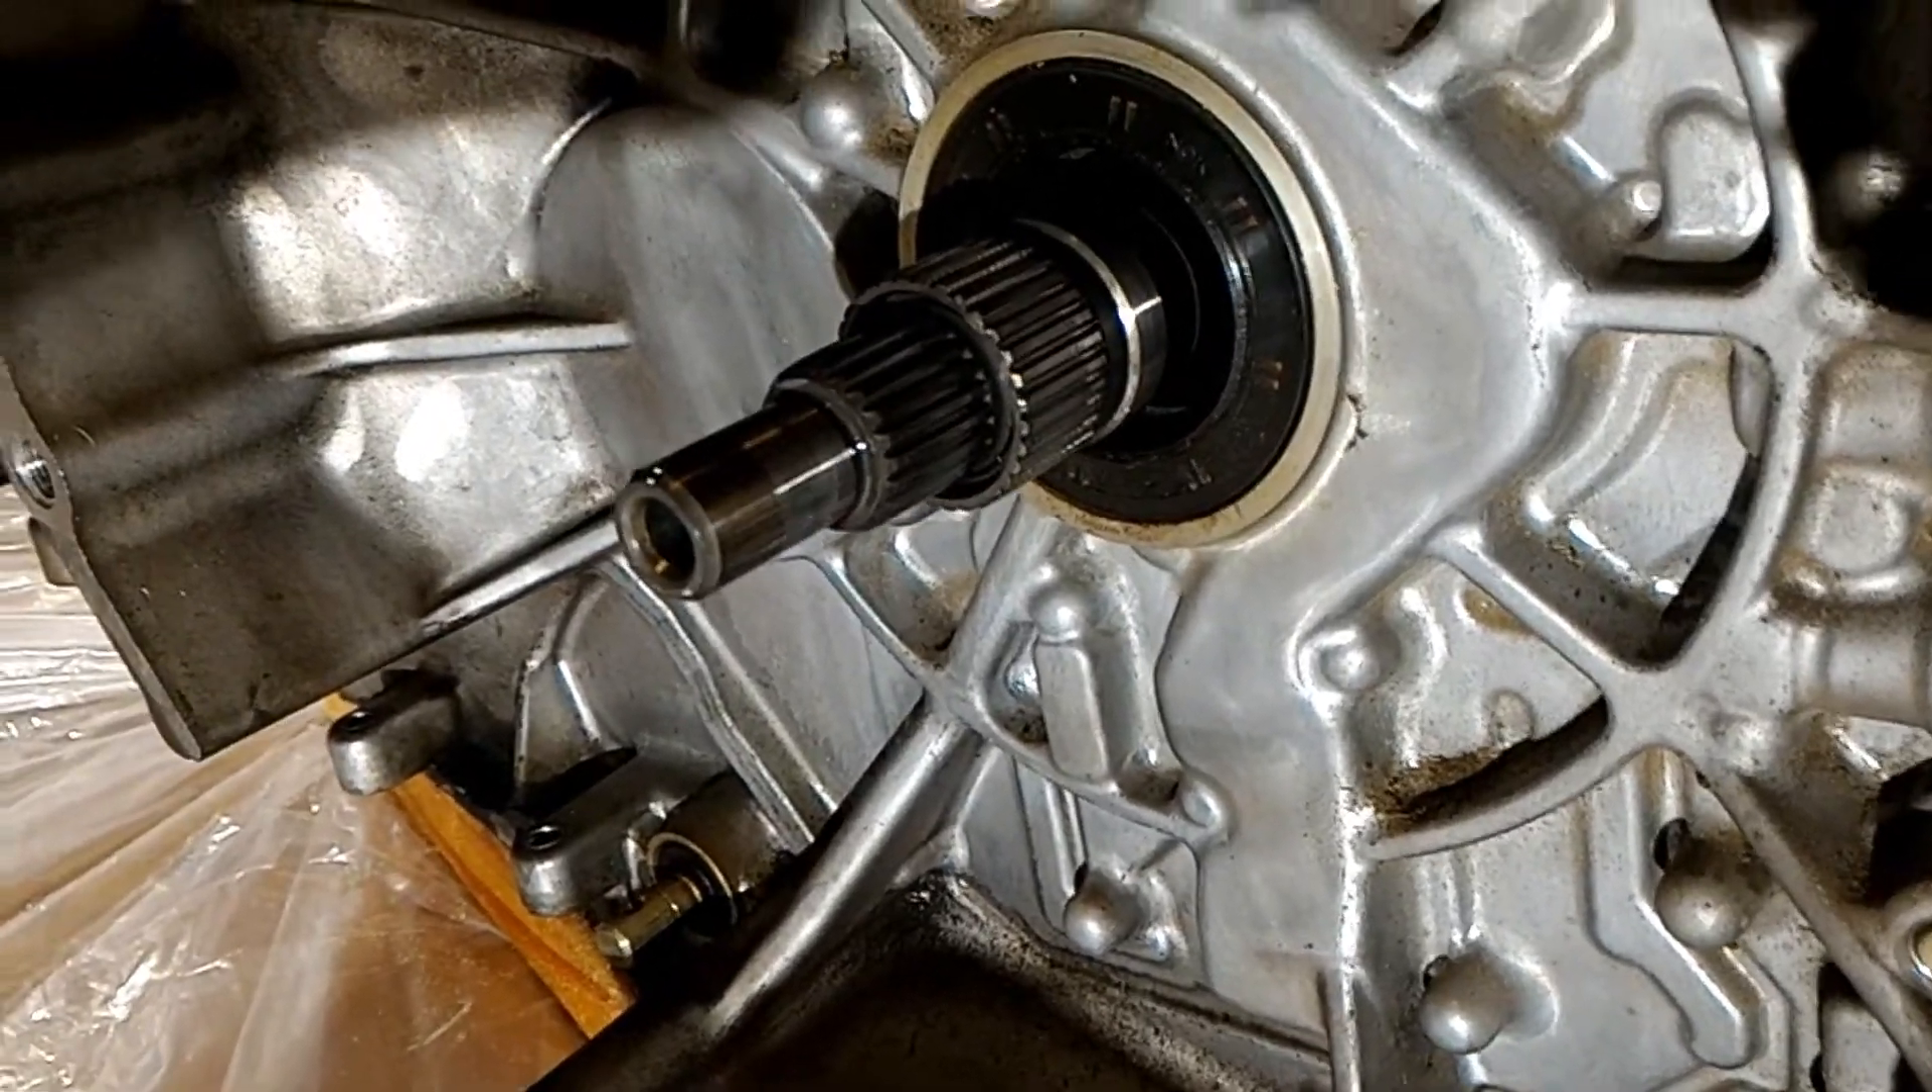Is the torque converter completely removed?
Yes.